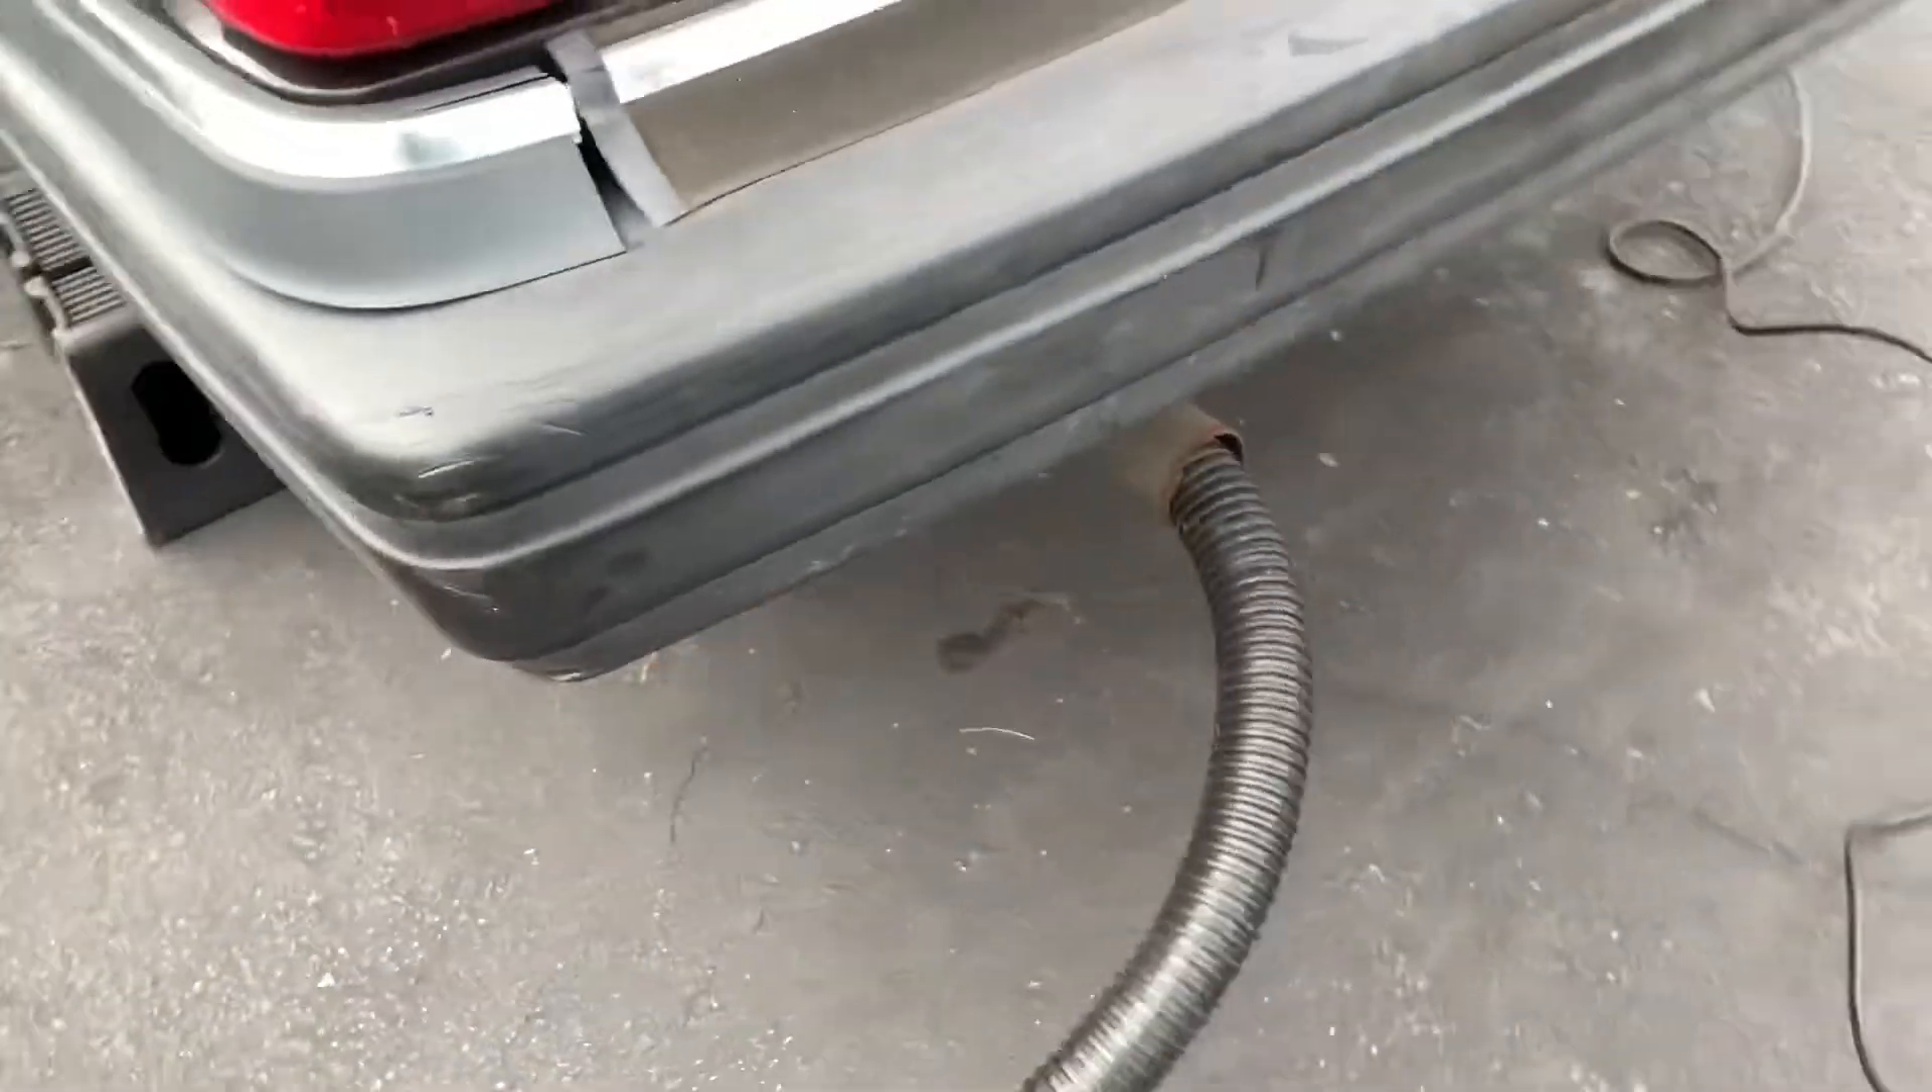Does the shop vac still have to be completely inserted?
No.